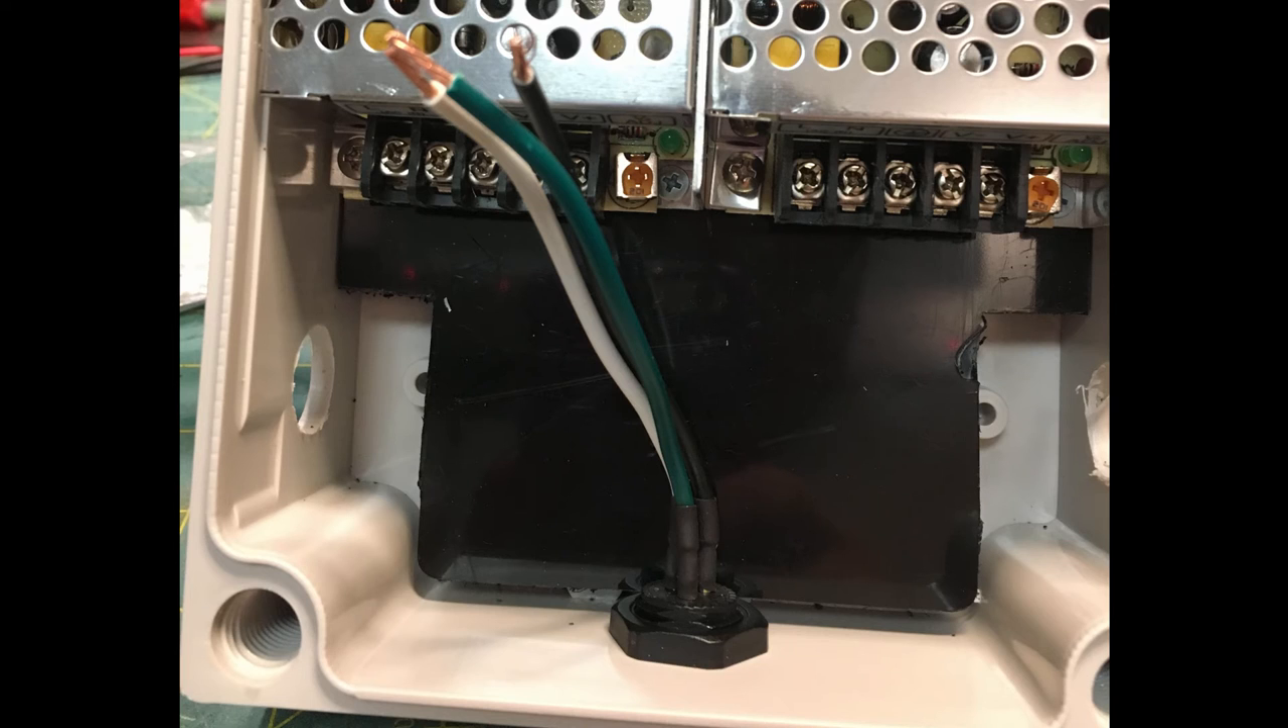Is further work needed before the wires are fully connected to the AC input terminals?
Yes.